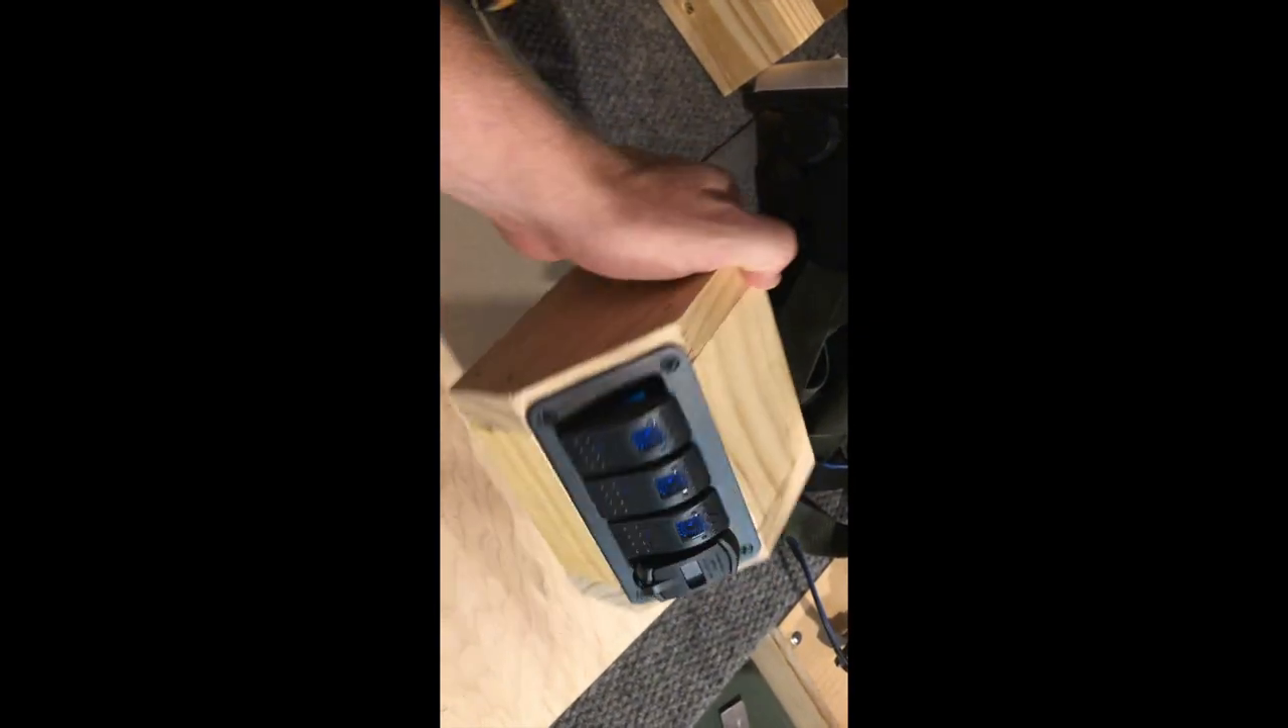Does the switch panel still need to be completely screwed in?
No.